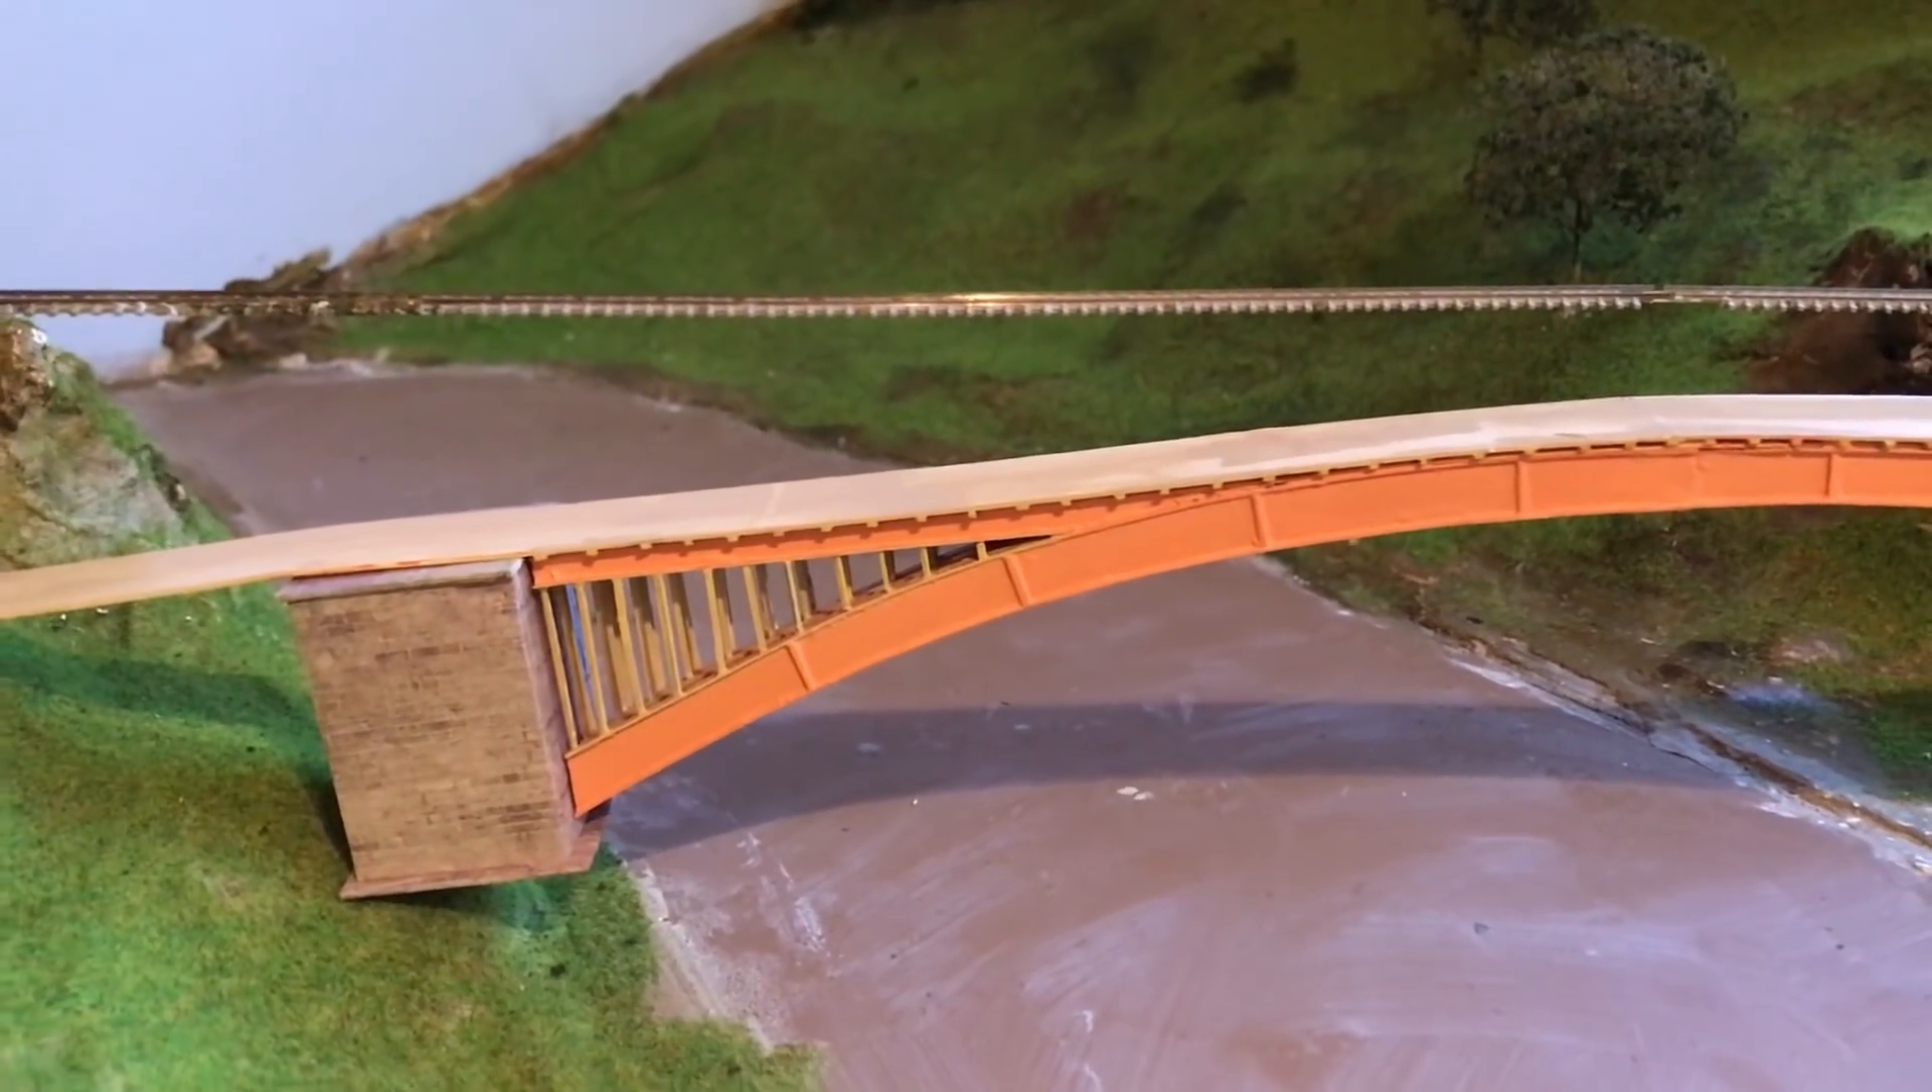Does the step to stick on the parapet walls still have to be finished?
Yes.